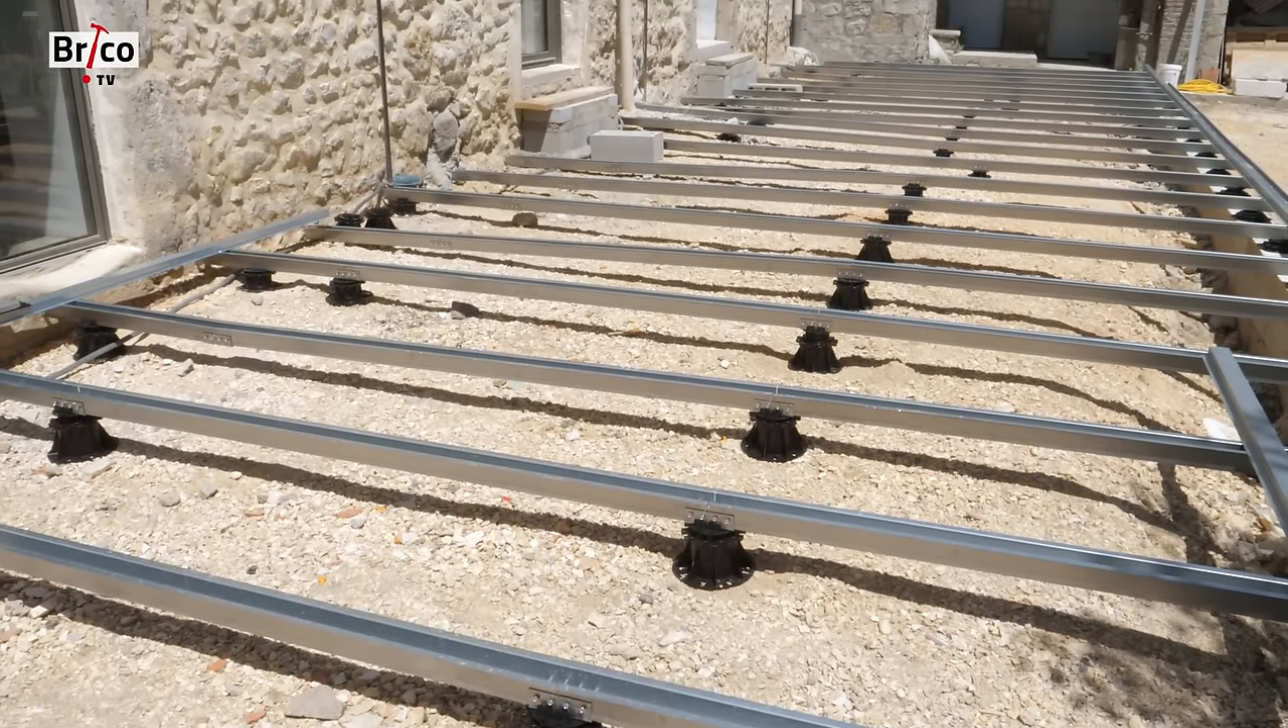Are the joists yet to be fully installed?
No.